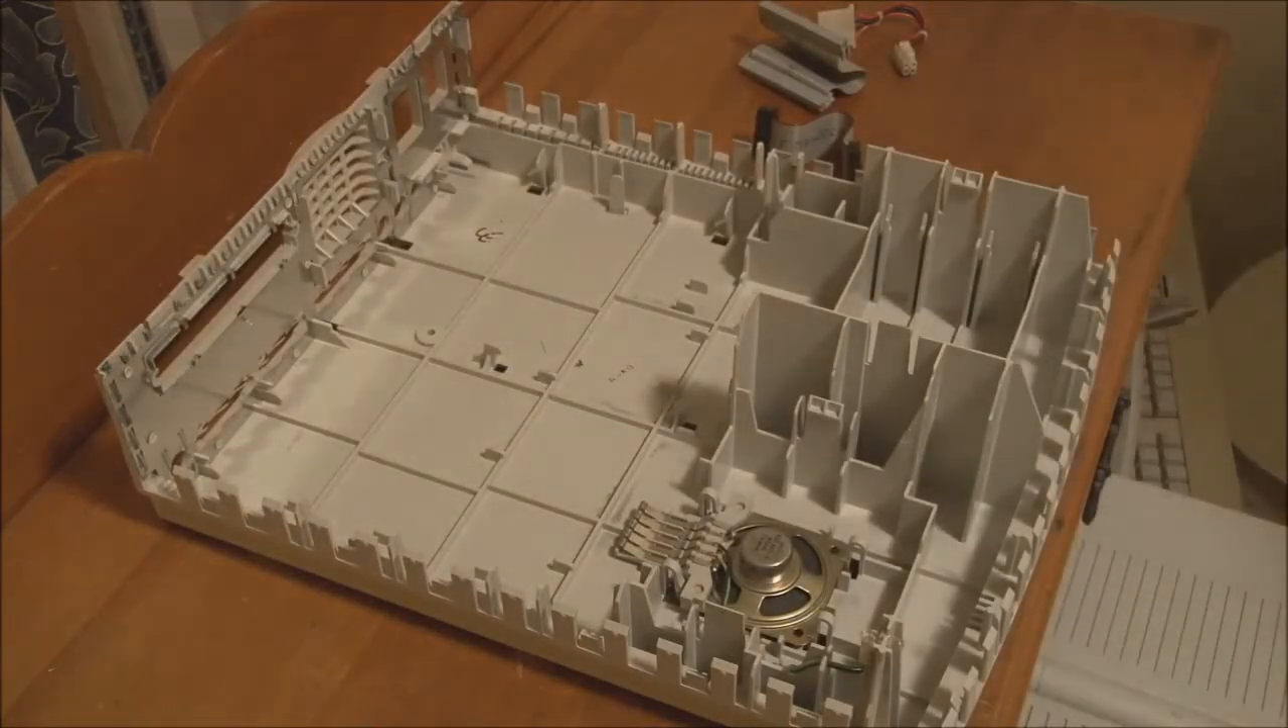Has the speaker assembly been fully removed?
No.